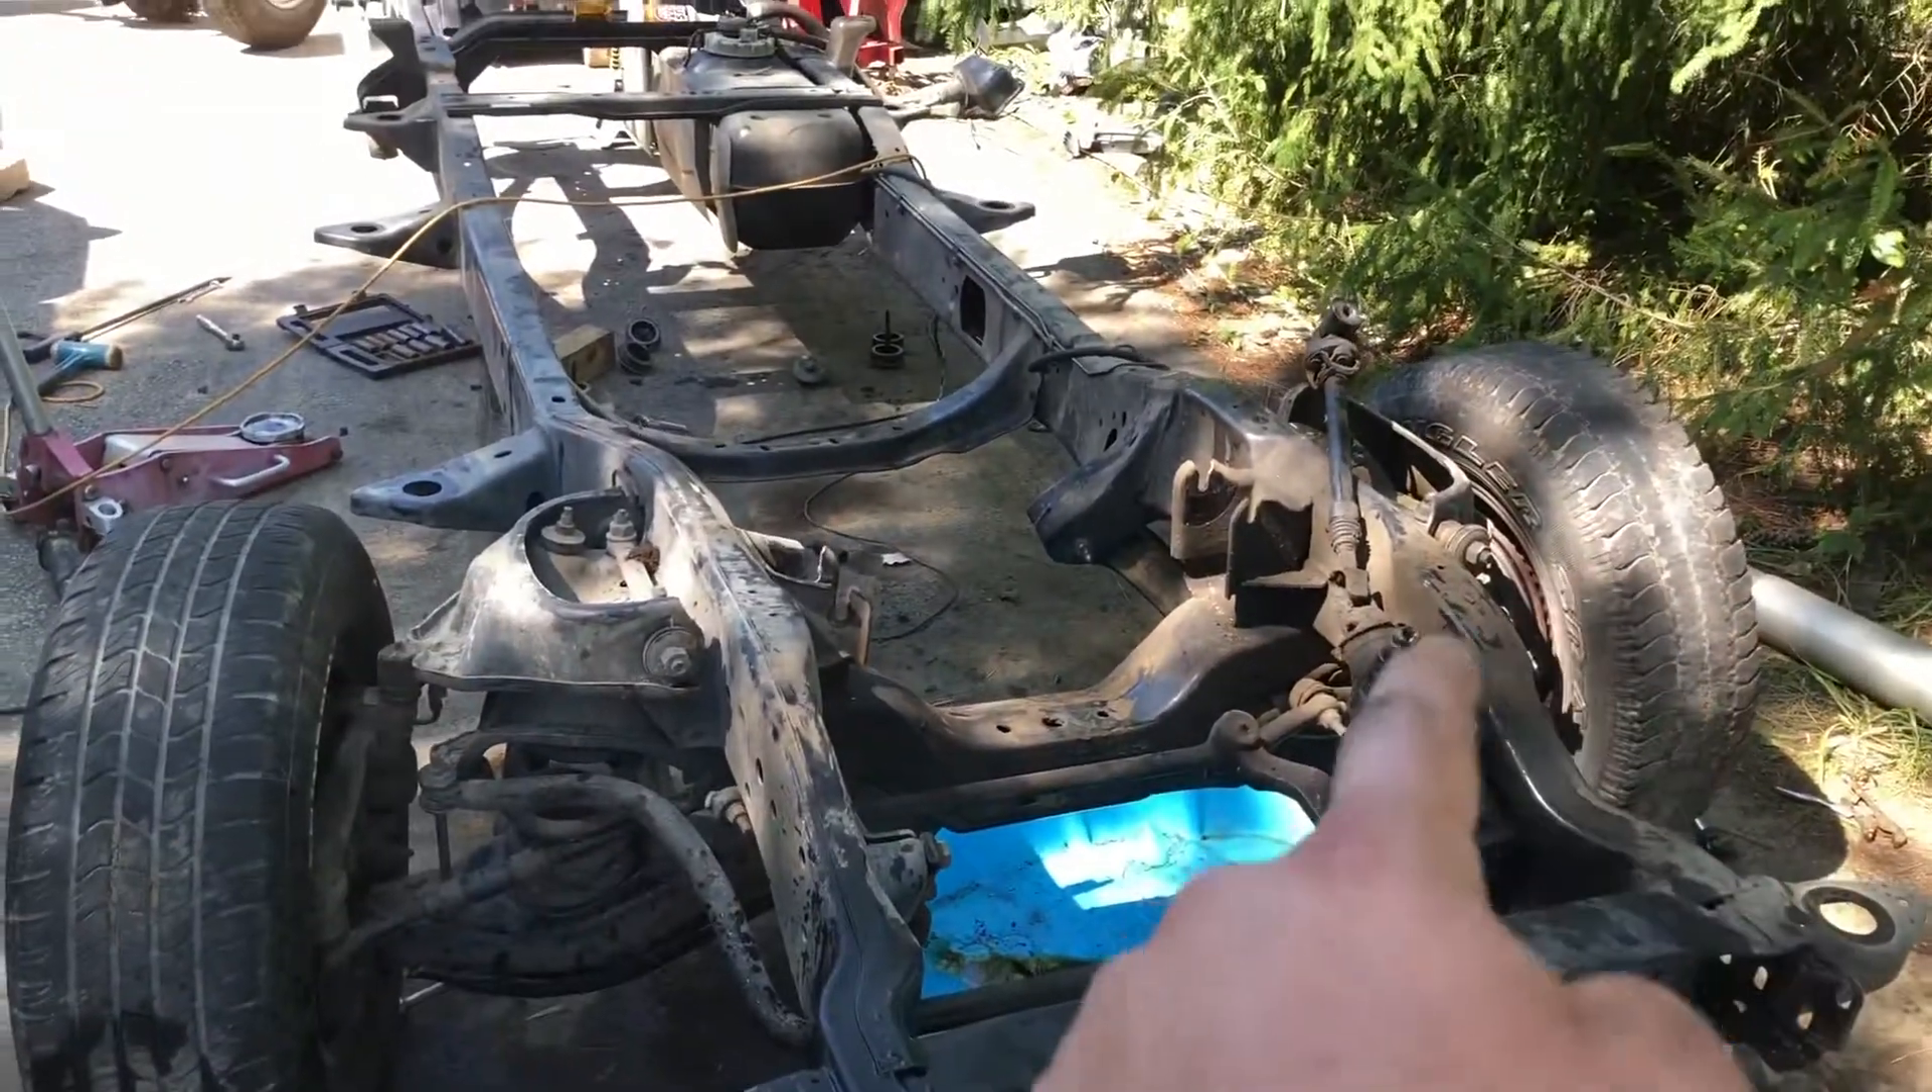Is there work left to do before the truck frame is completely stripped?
Yes.